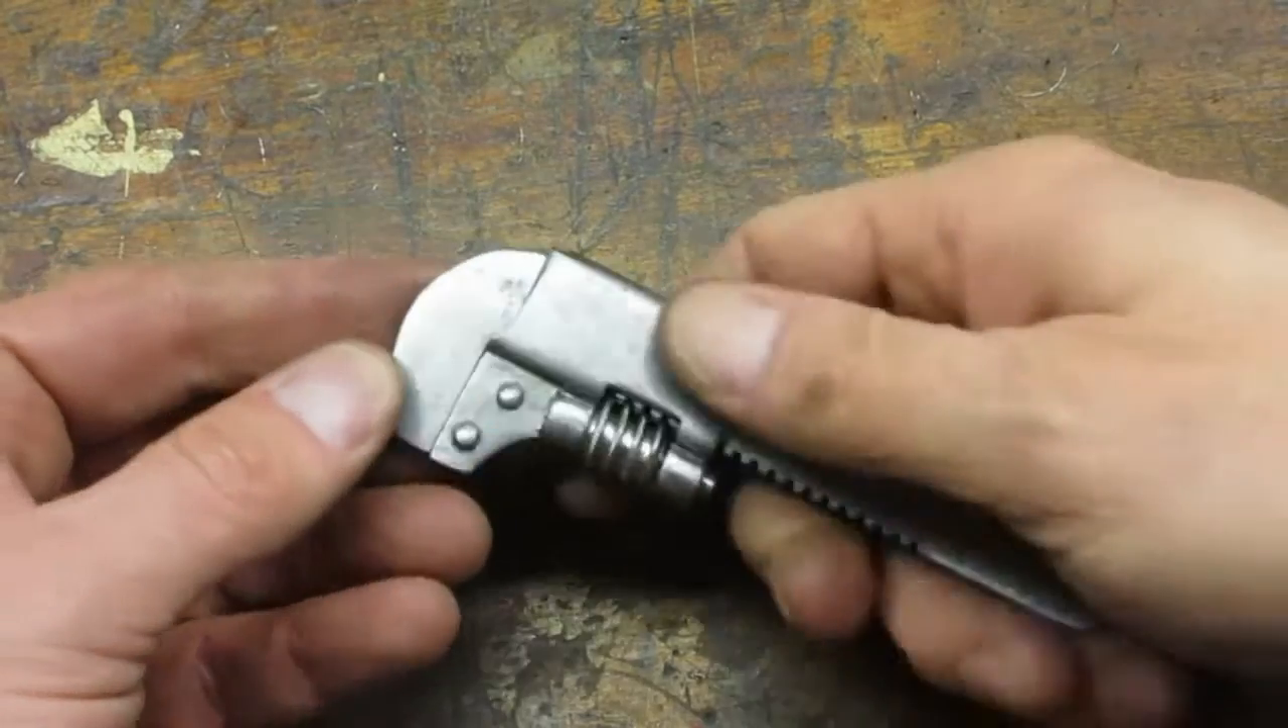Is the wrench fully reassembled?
Yes.